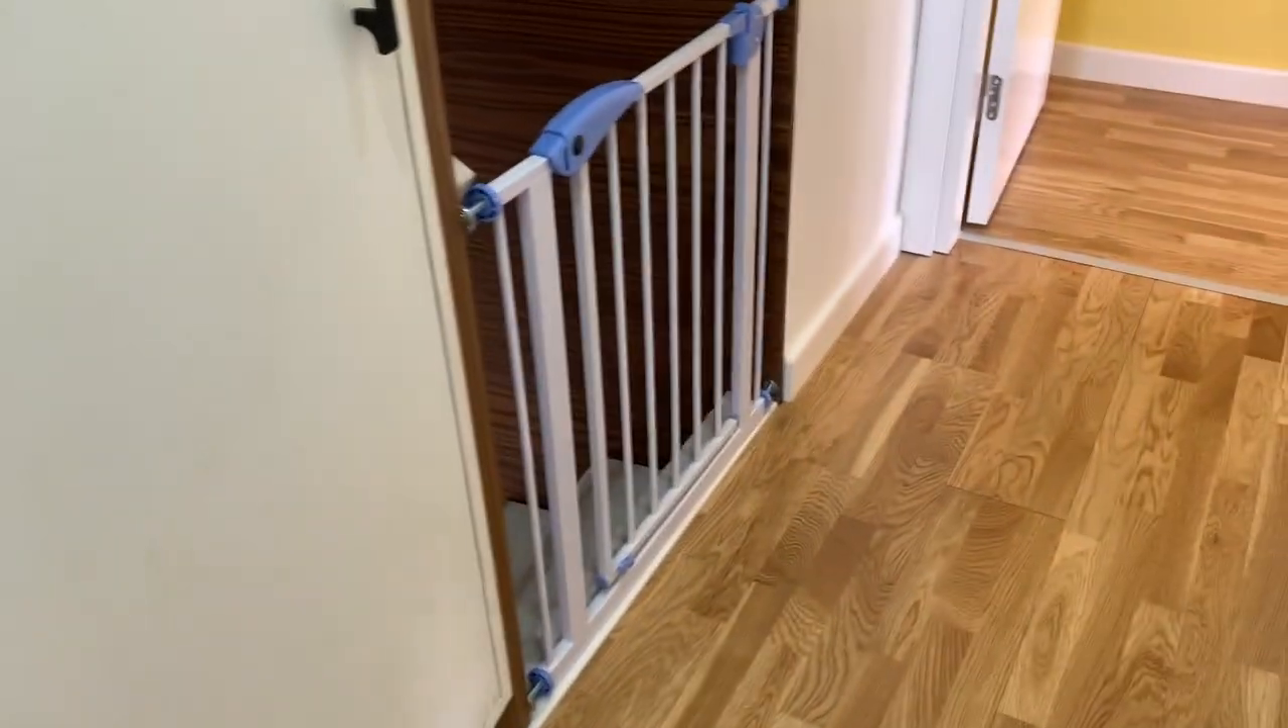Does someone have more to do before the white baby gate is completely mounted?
No.